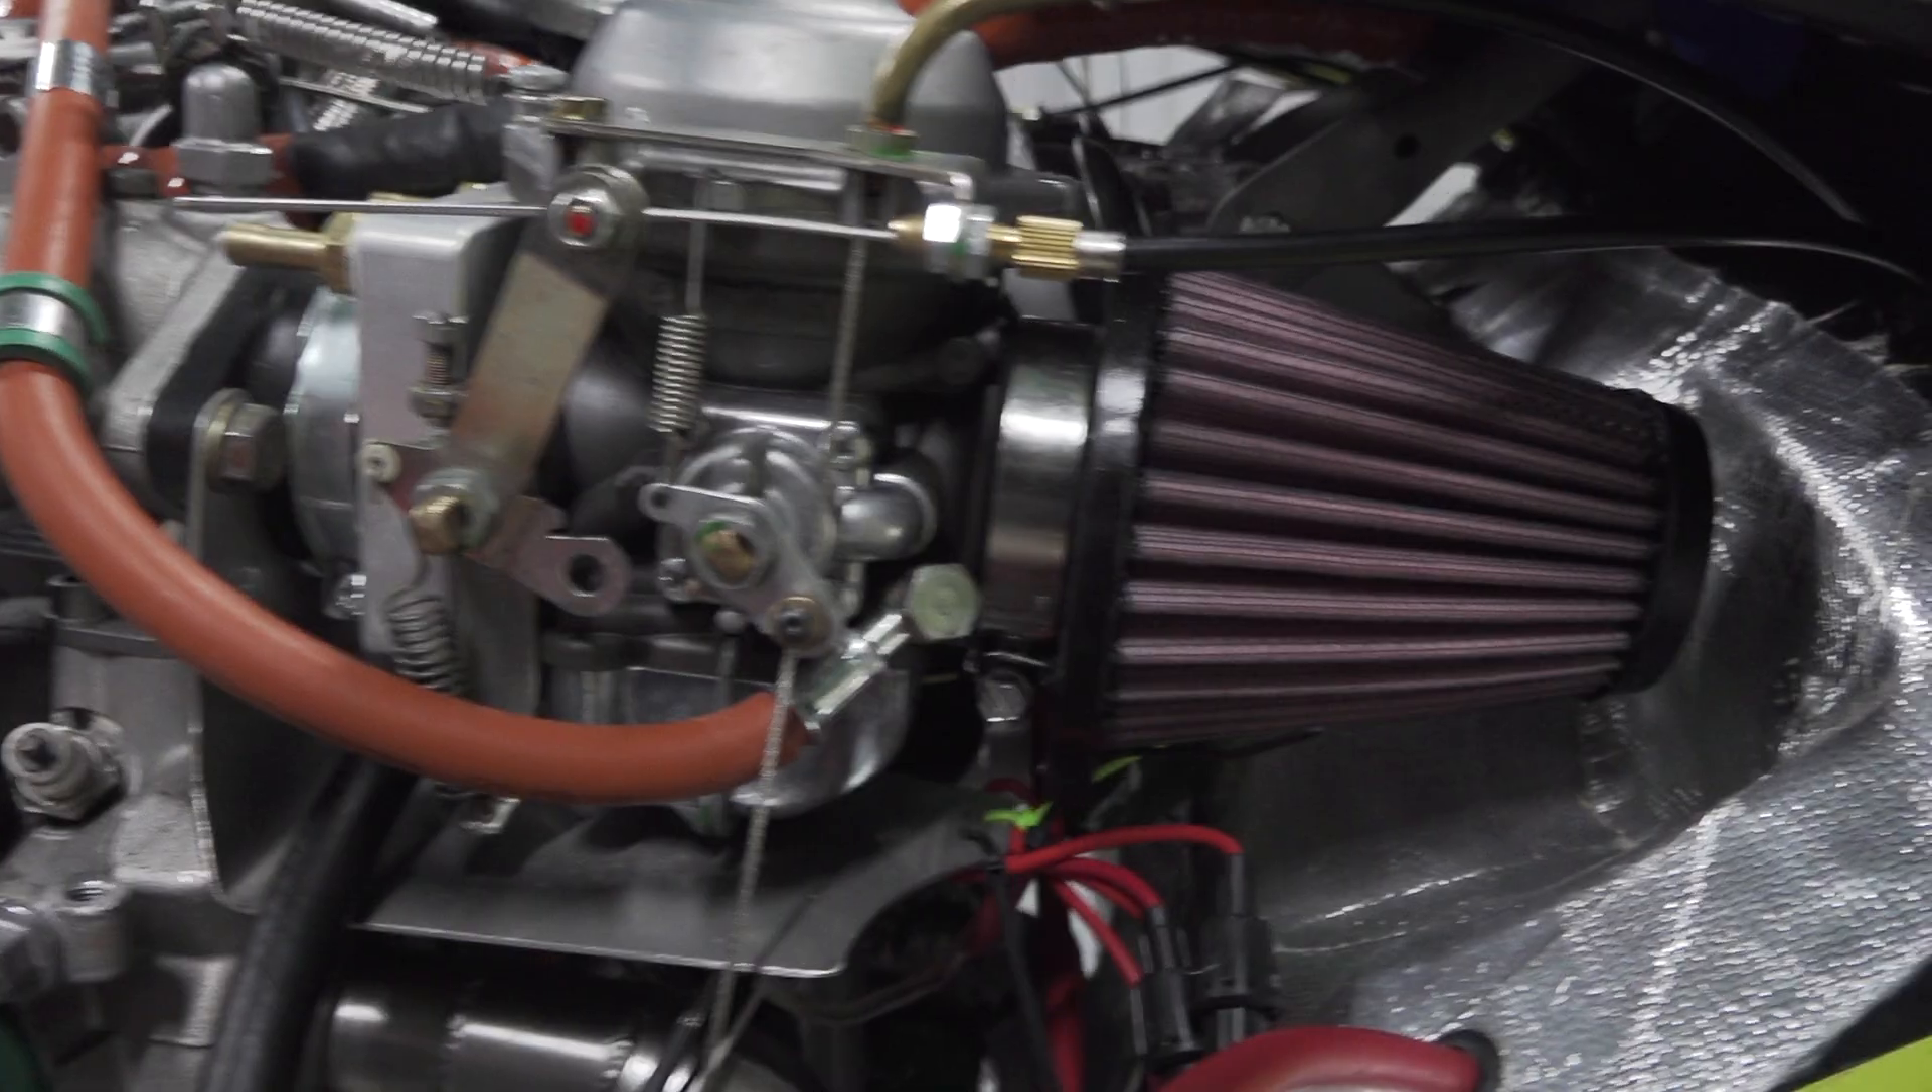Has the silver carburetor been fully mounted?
Yes.